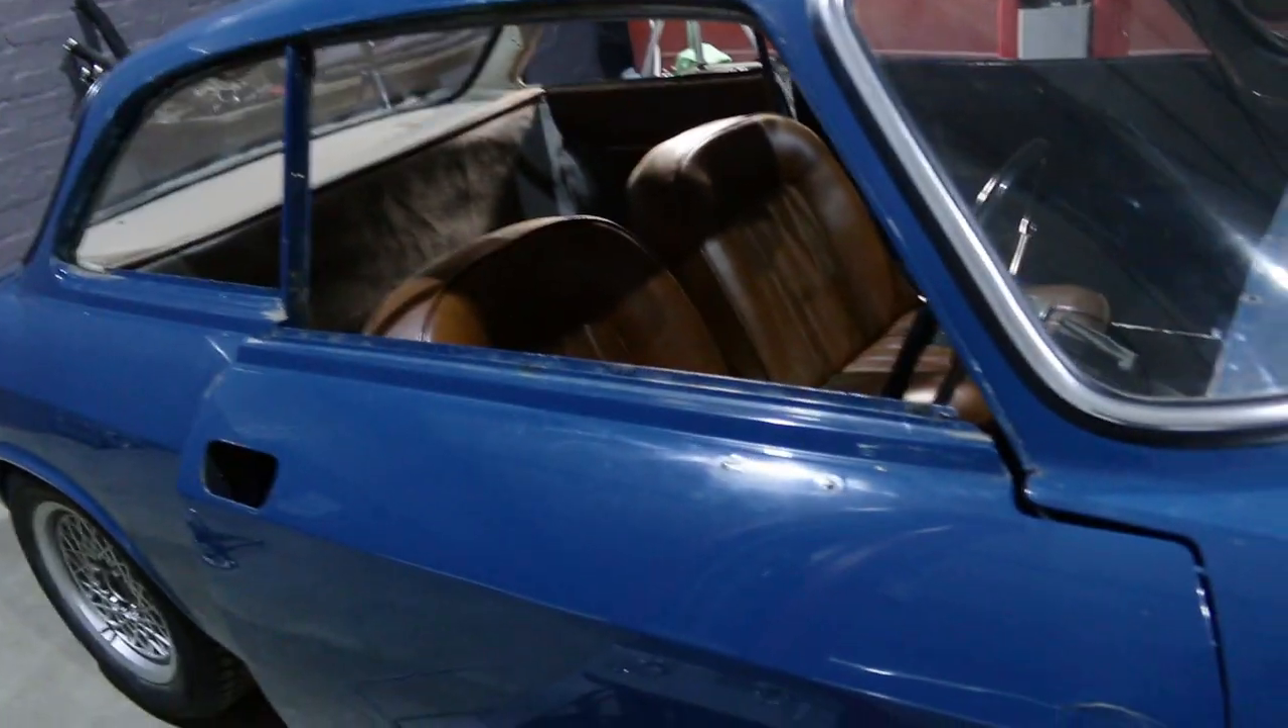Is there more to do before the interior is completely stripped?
Yes.